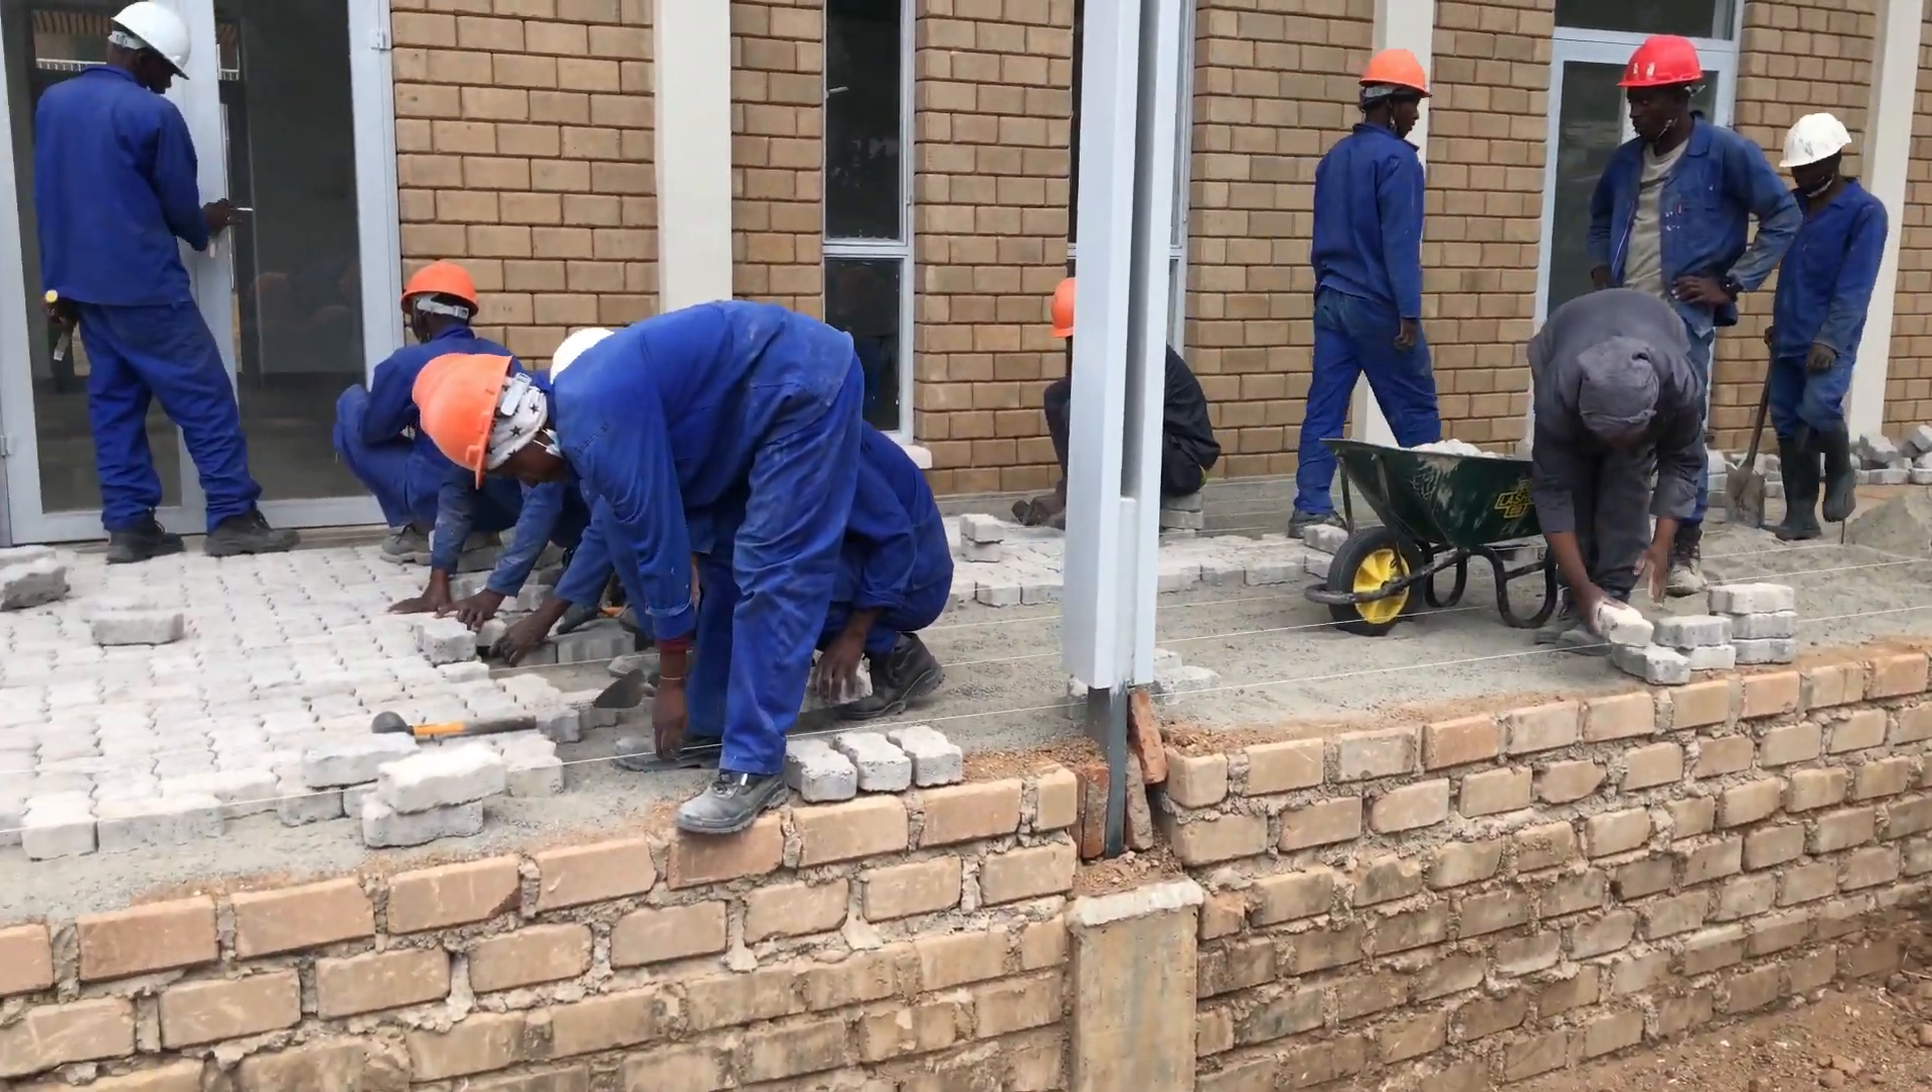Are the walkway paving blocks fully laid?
No.